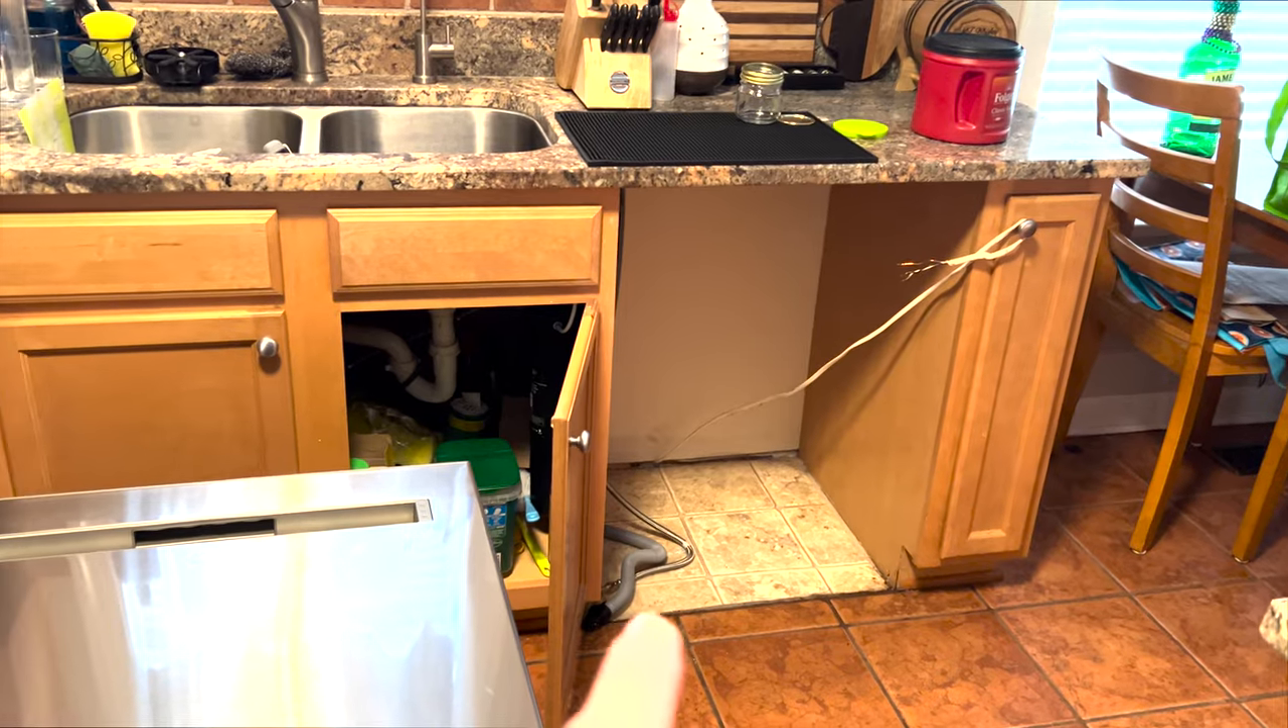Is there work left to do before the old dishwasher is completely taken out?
No.